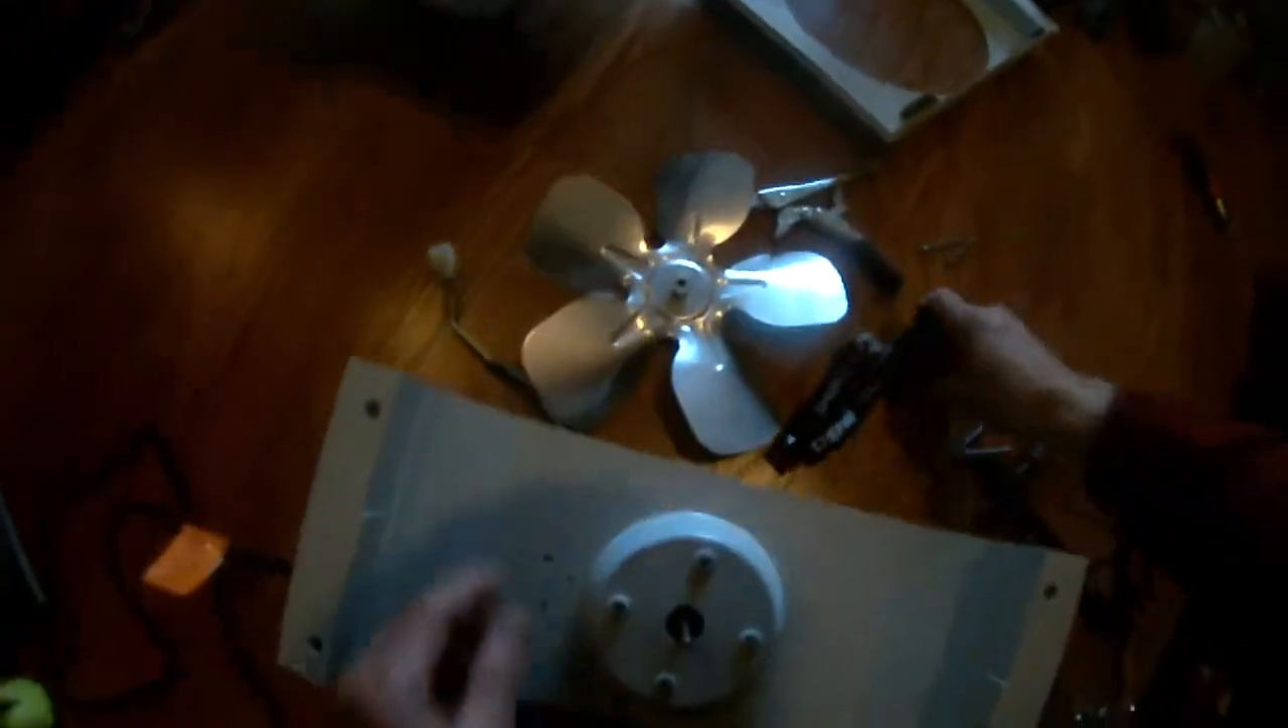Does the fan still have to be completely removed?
No.